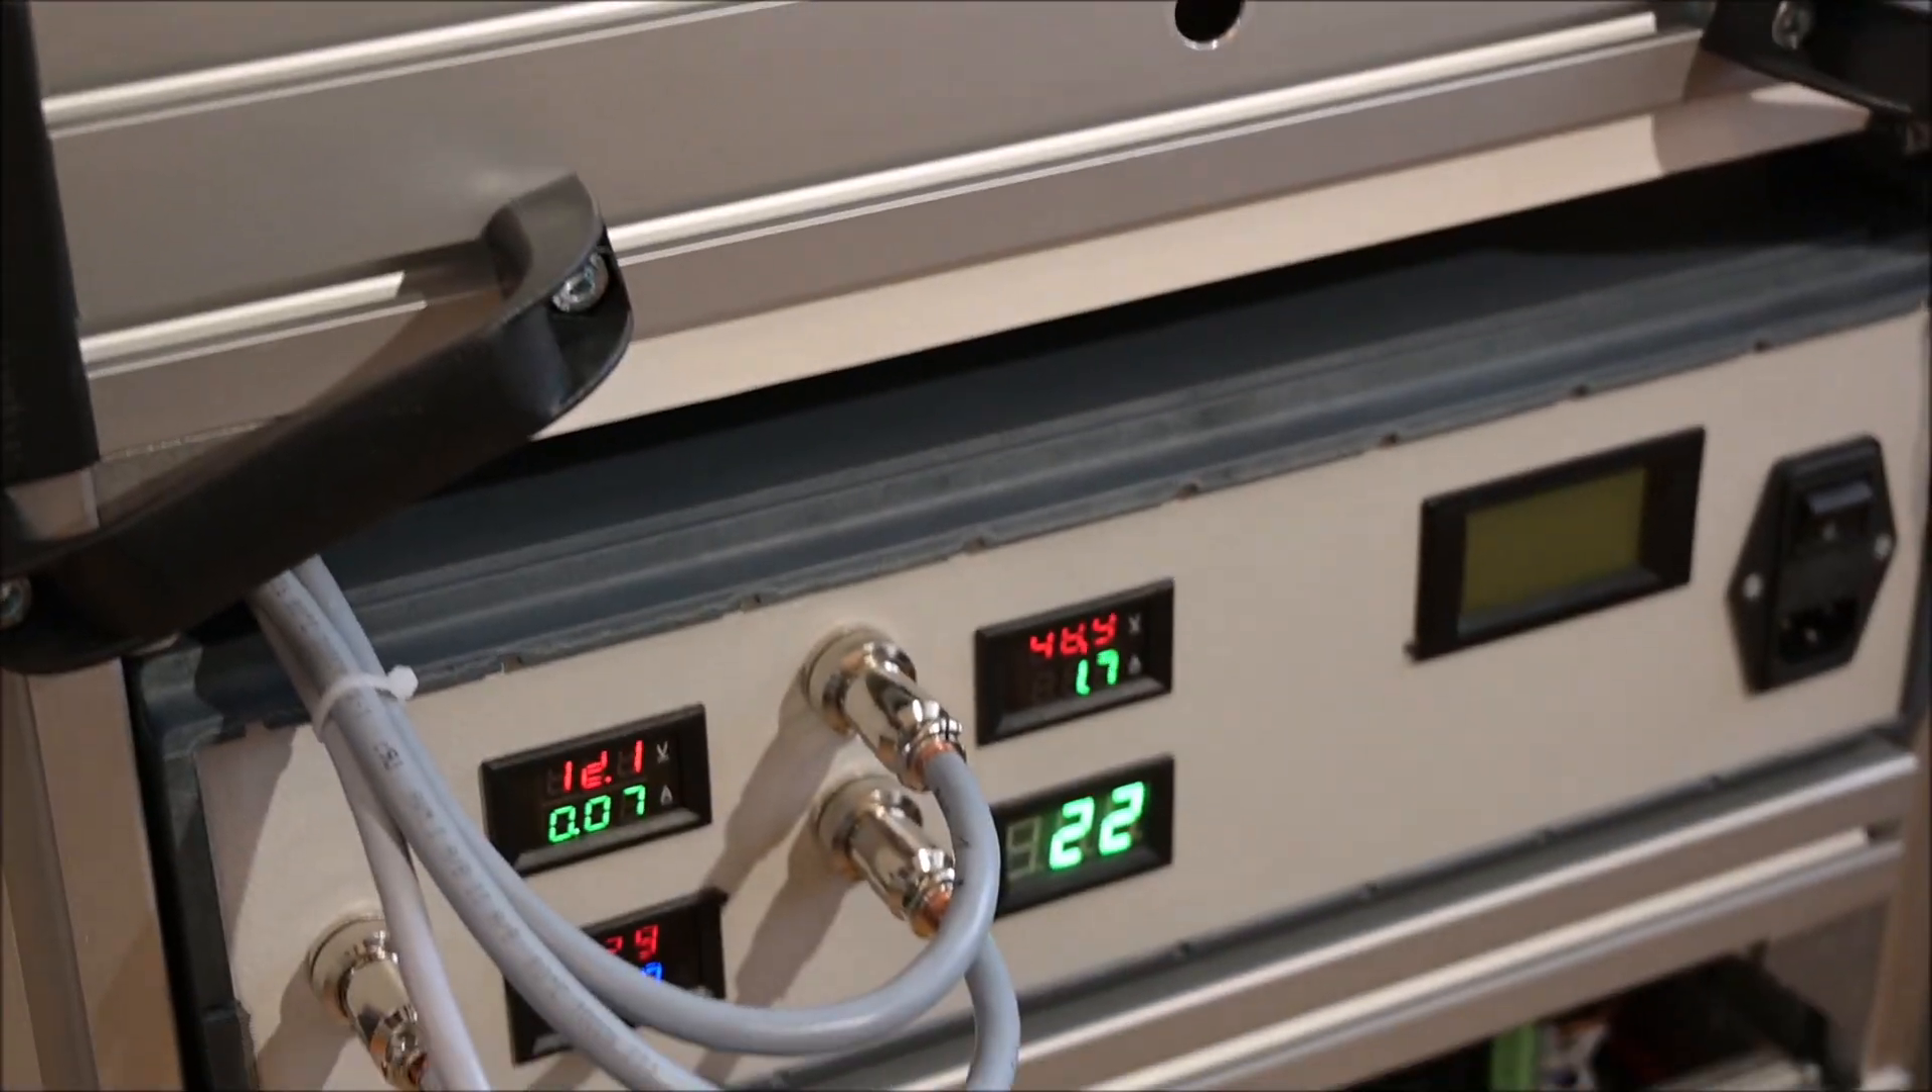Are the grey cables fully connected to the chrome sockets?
Yes.